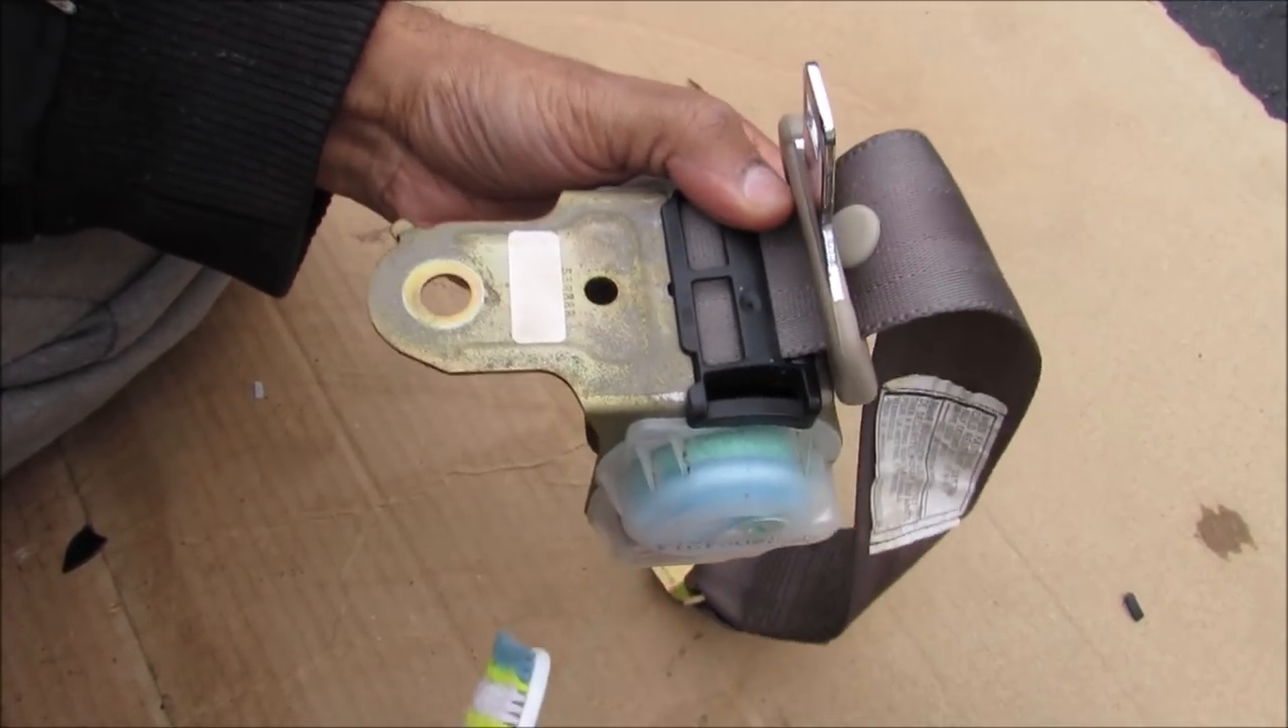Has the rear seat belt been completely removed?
Yes.